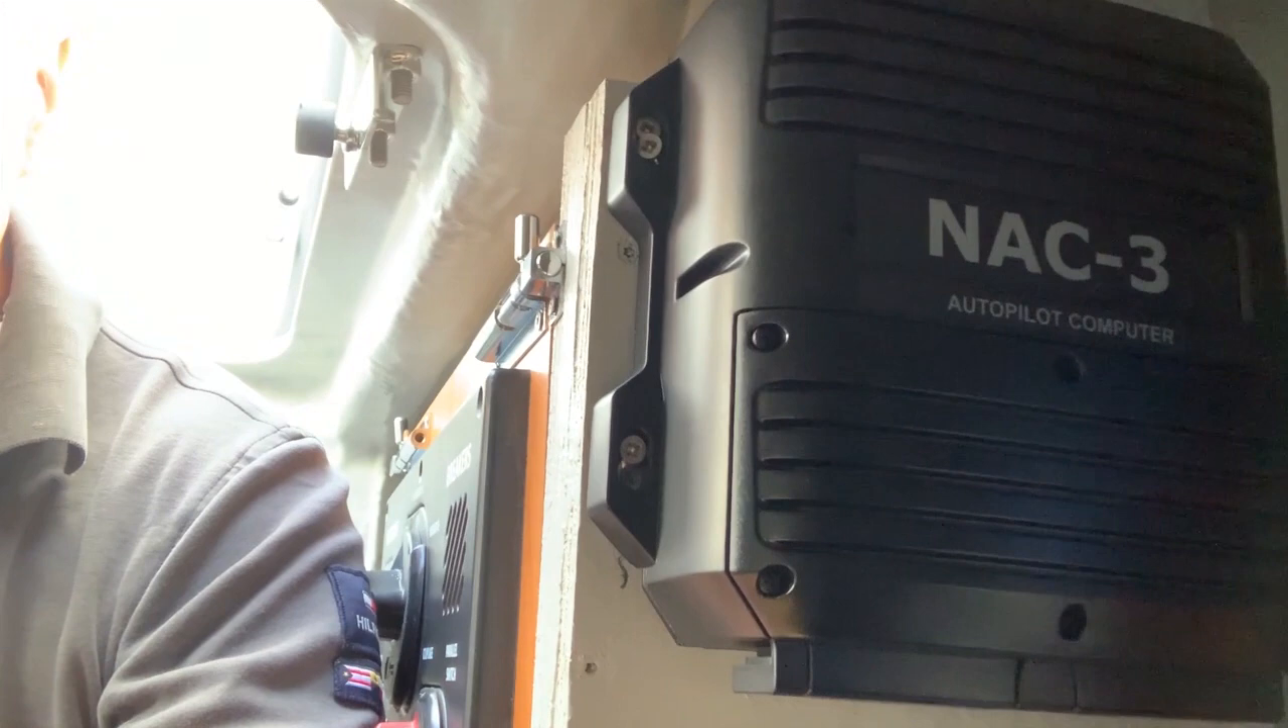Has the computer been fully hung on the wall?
Yes.